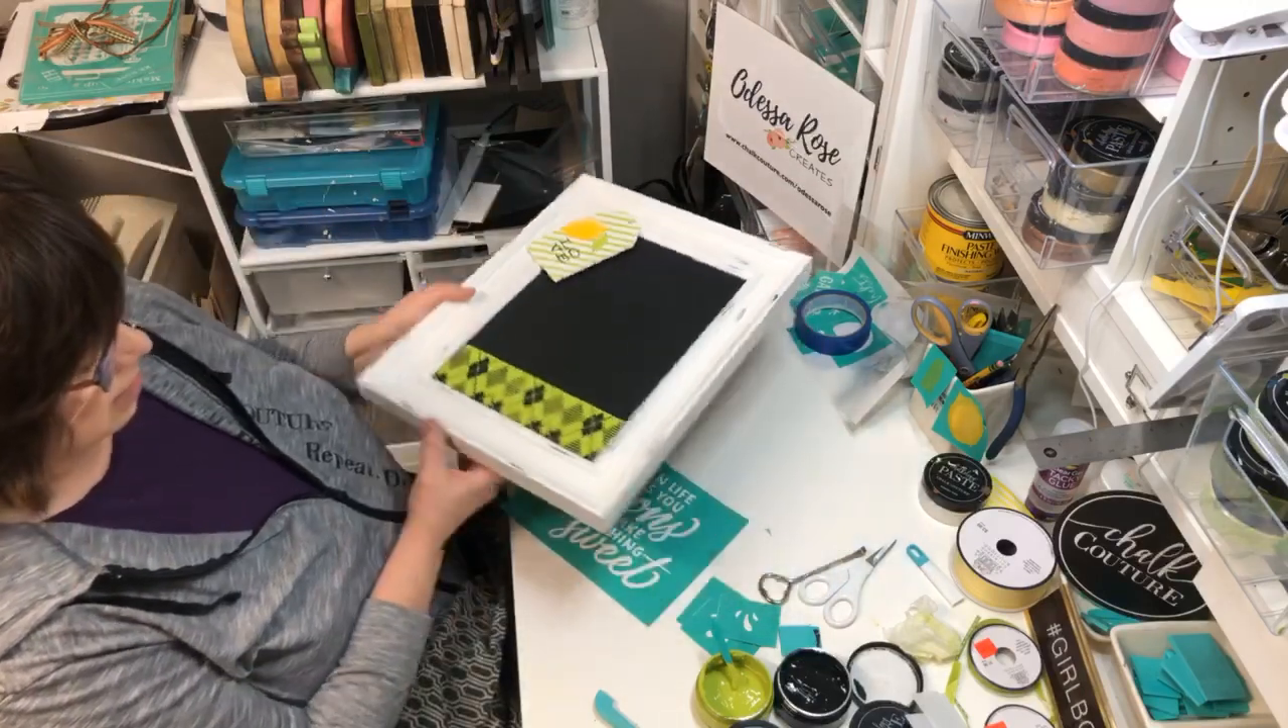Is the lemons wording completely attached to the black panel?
No.